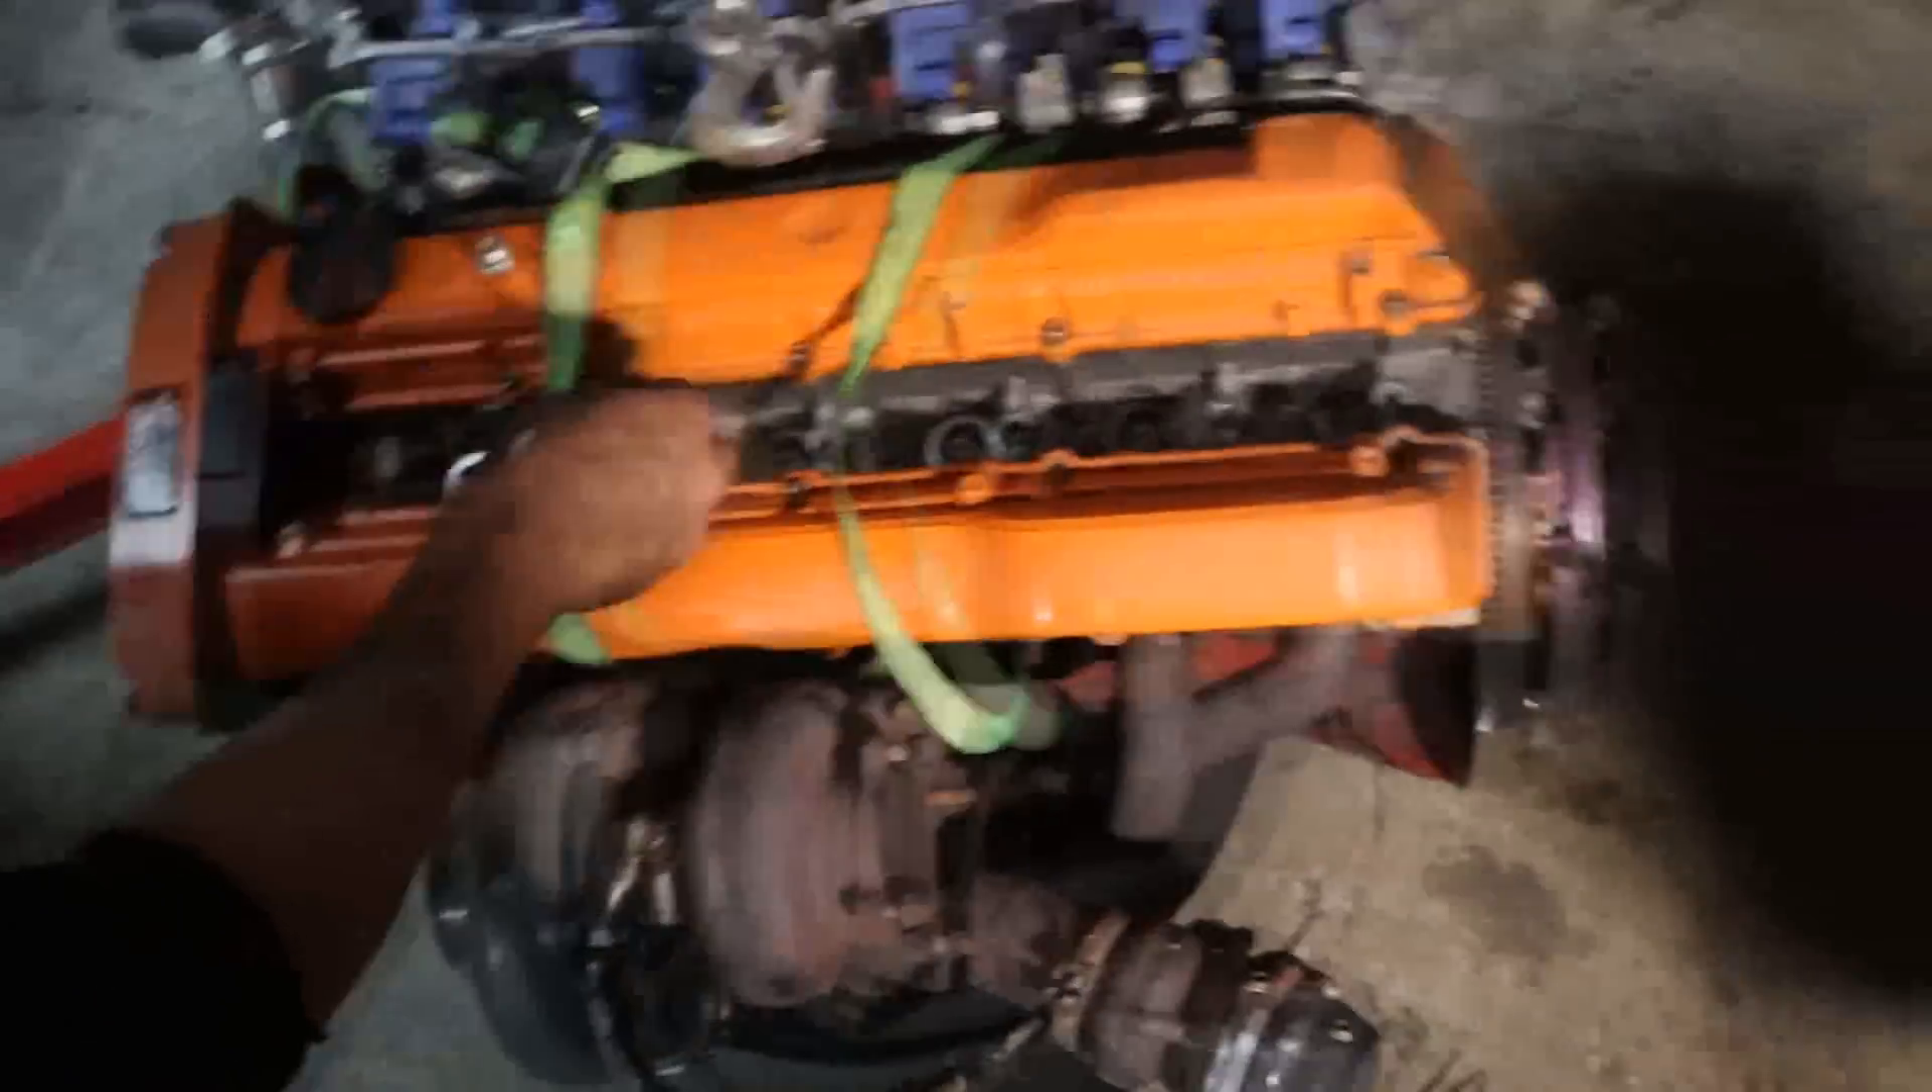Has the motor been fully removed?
Yes.